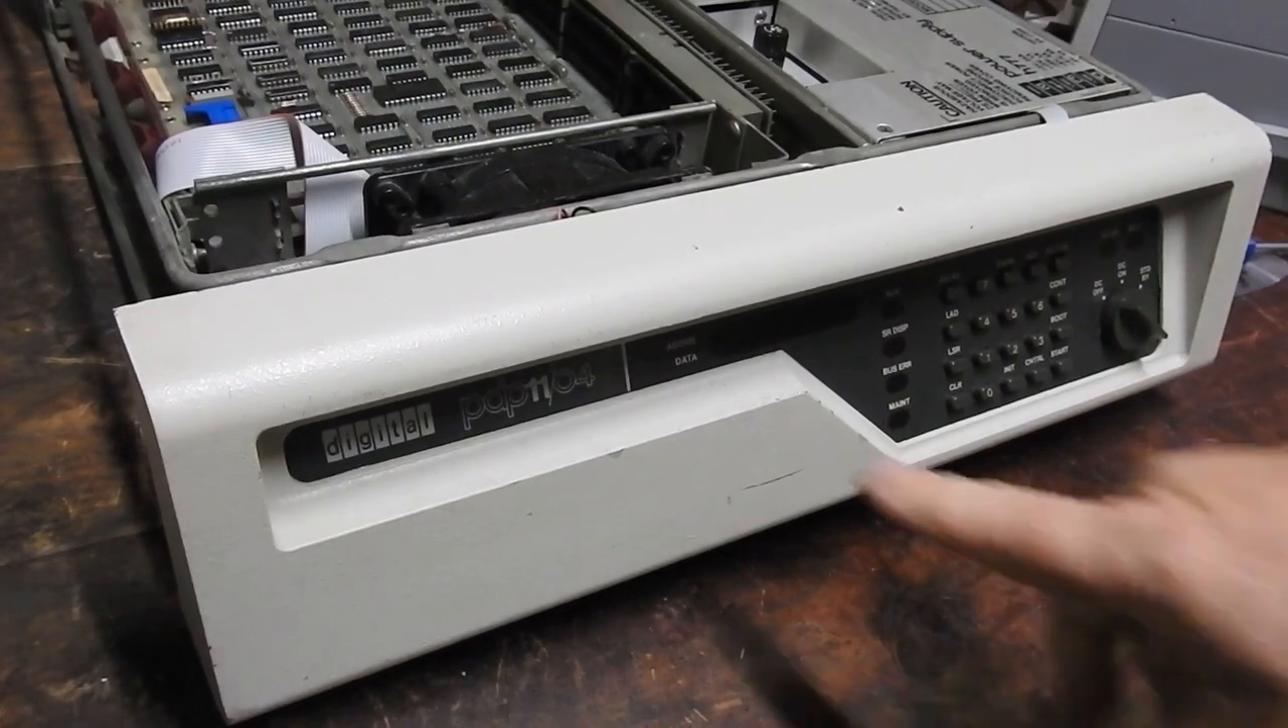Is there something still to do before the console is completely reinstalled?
No.